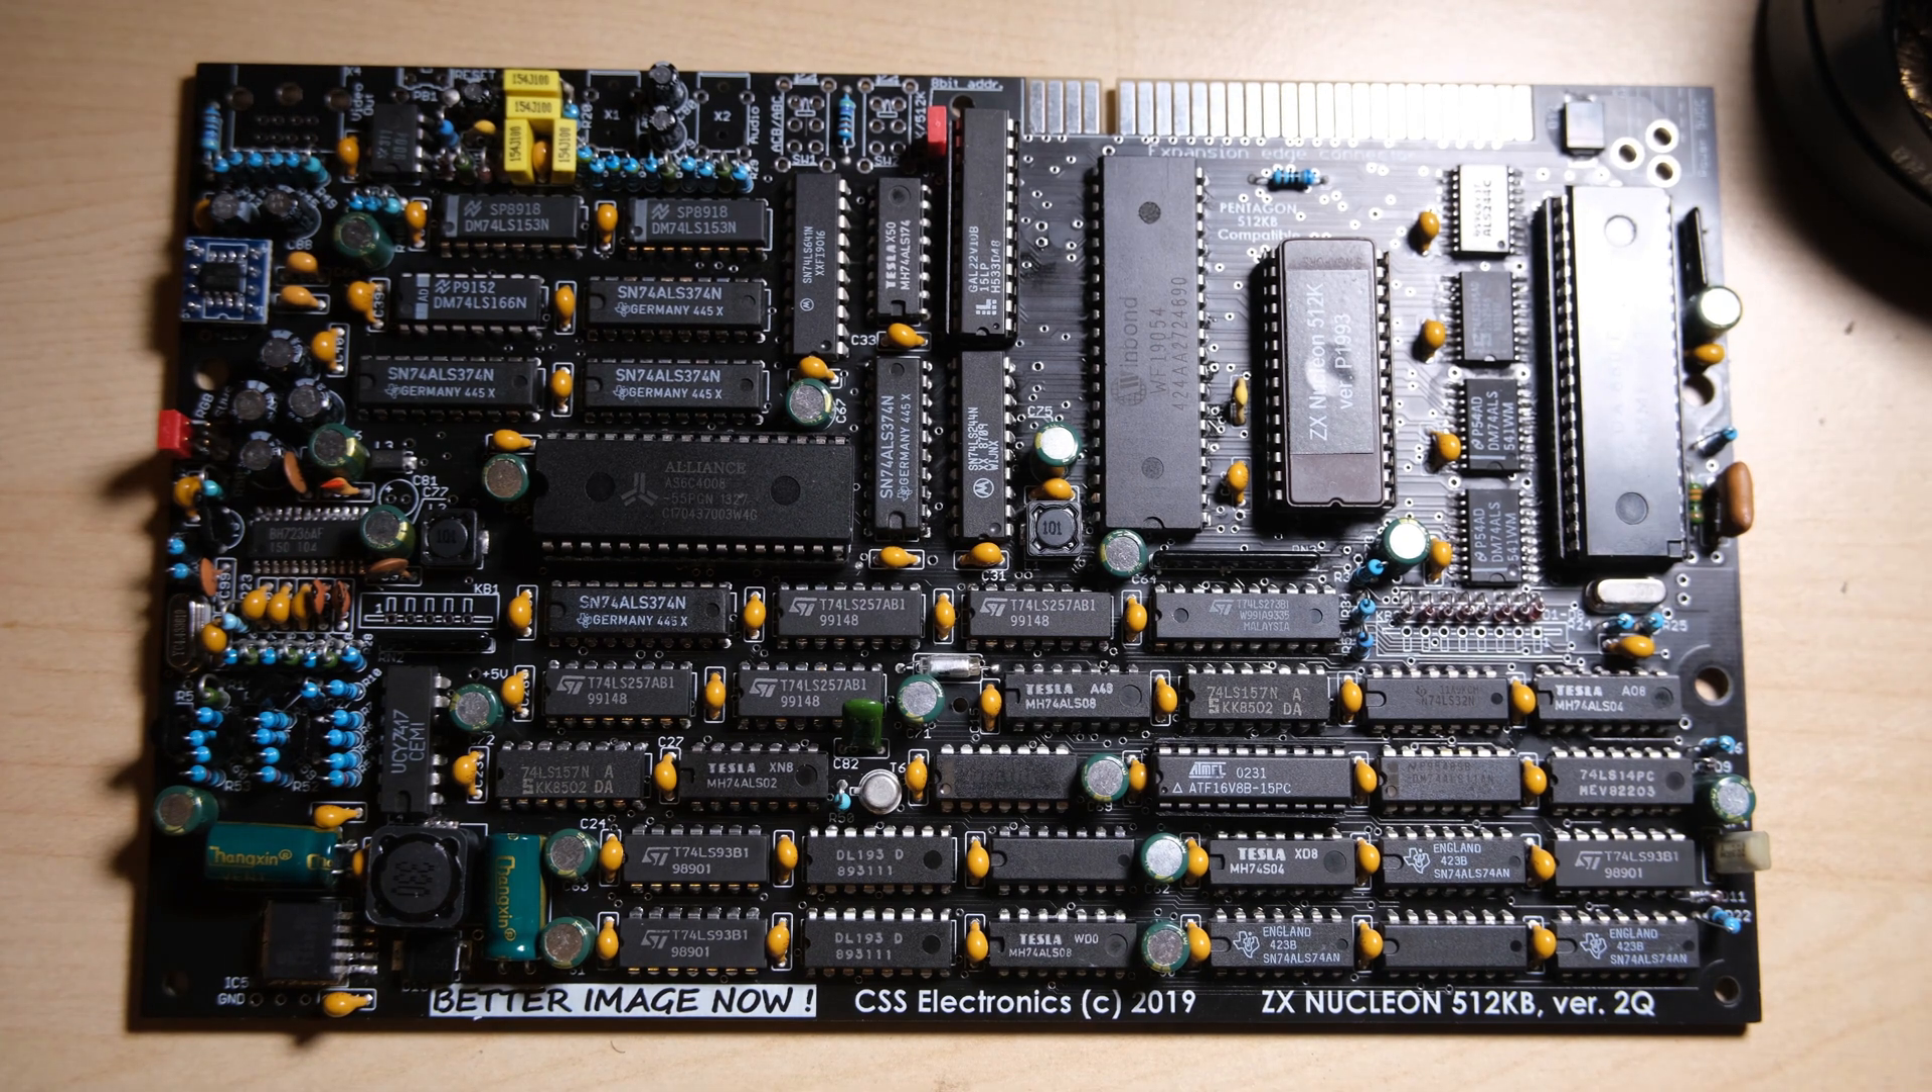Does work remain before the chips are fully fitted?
No.